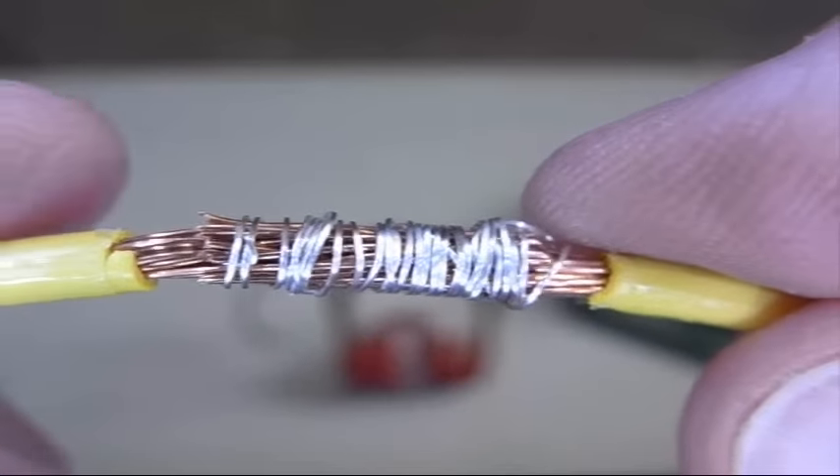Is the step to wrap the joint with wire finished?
Yes.